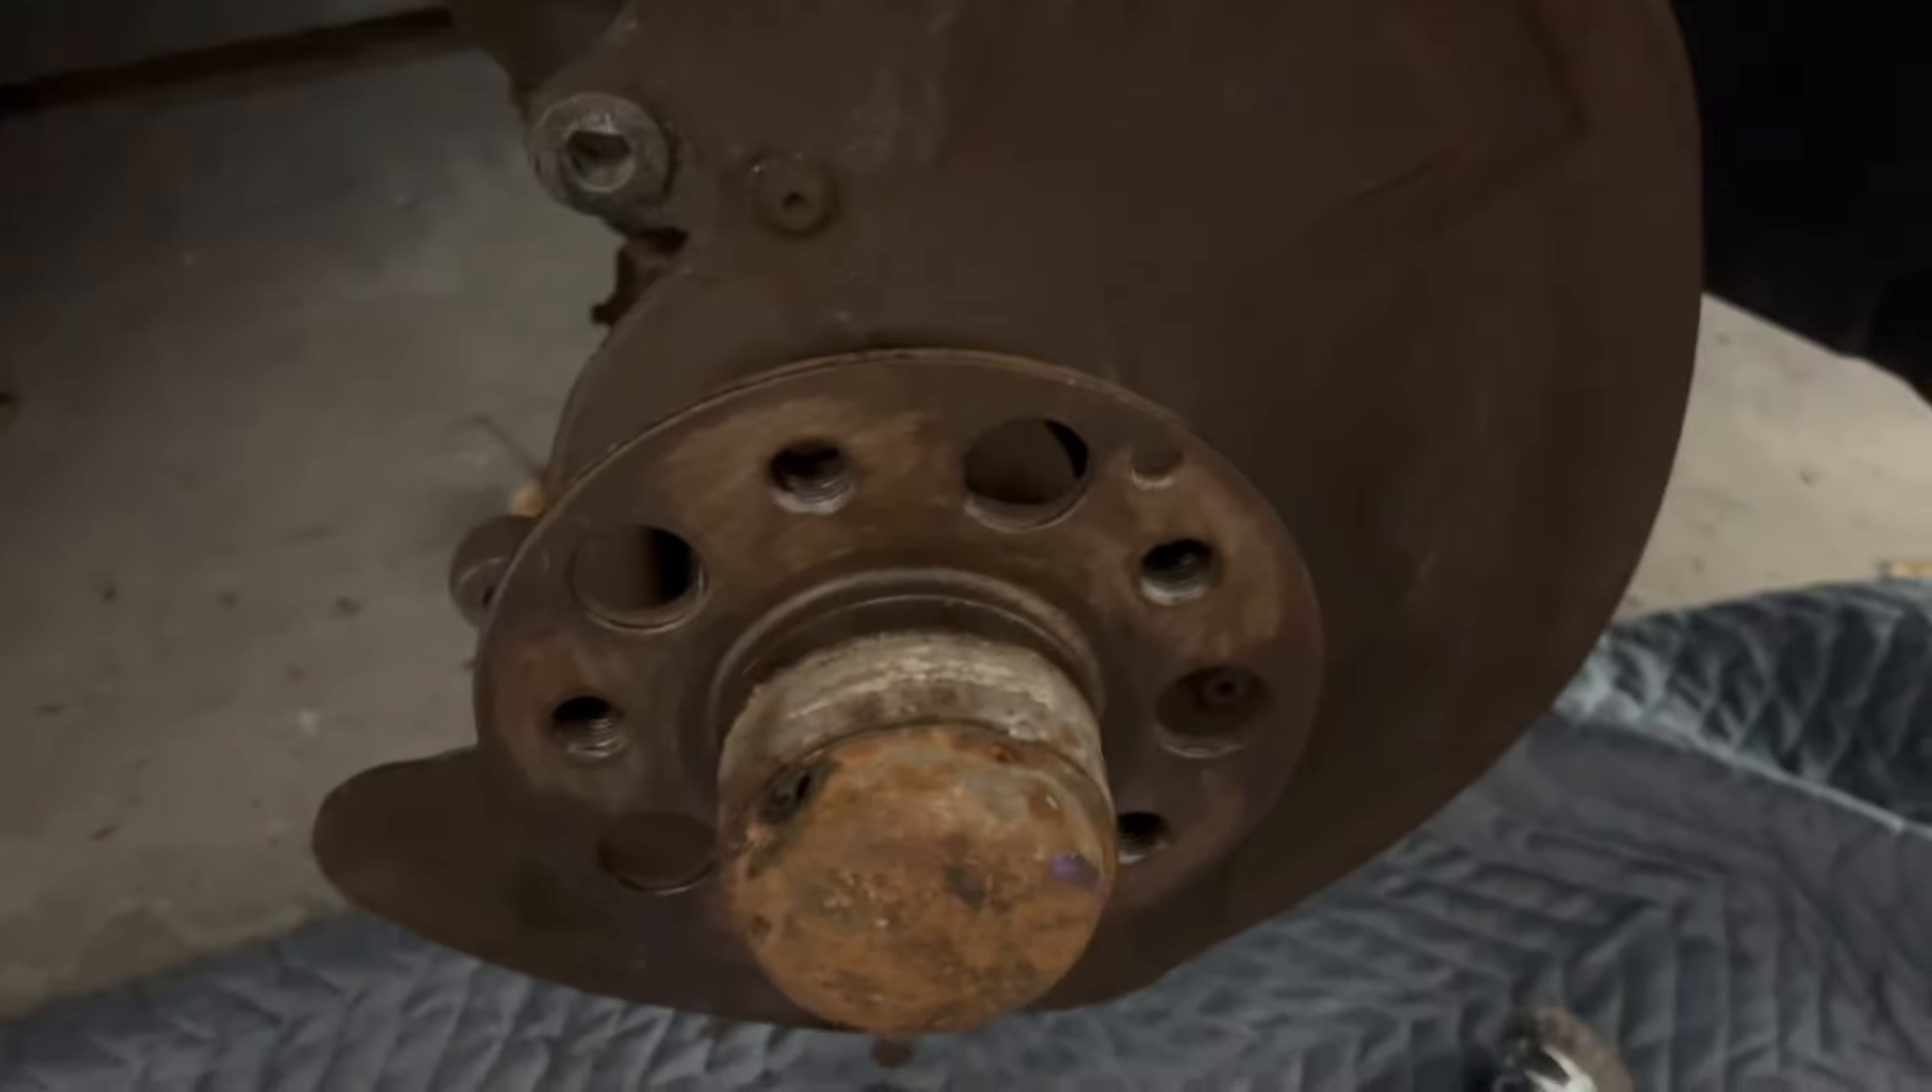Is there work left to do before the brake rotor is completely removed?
No.